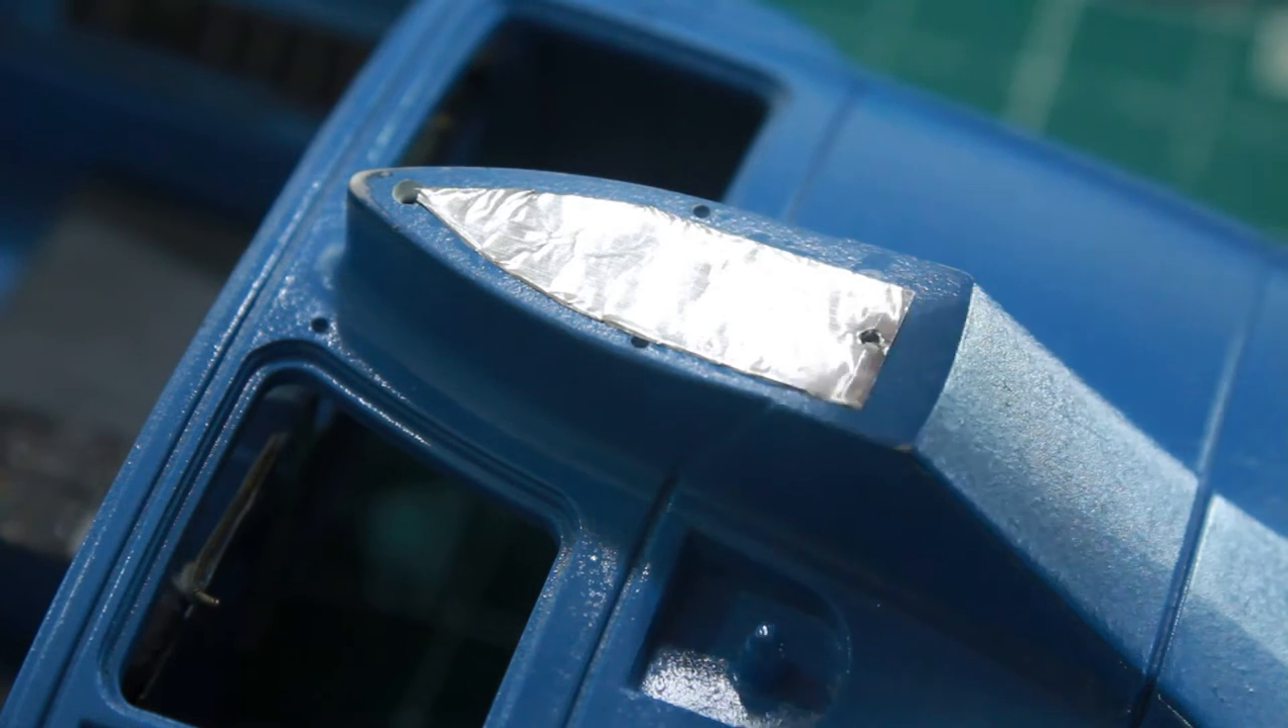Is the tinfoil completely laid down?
Yes.